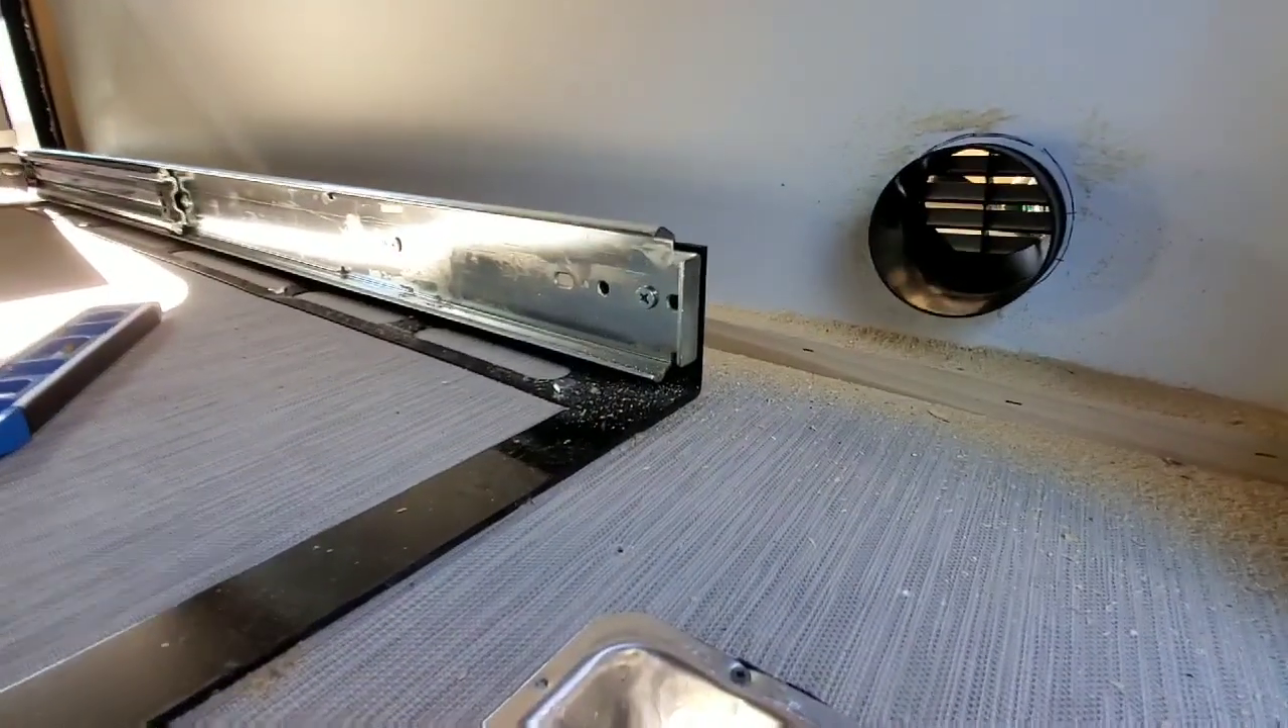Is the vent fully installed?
Yes.